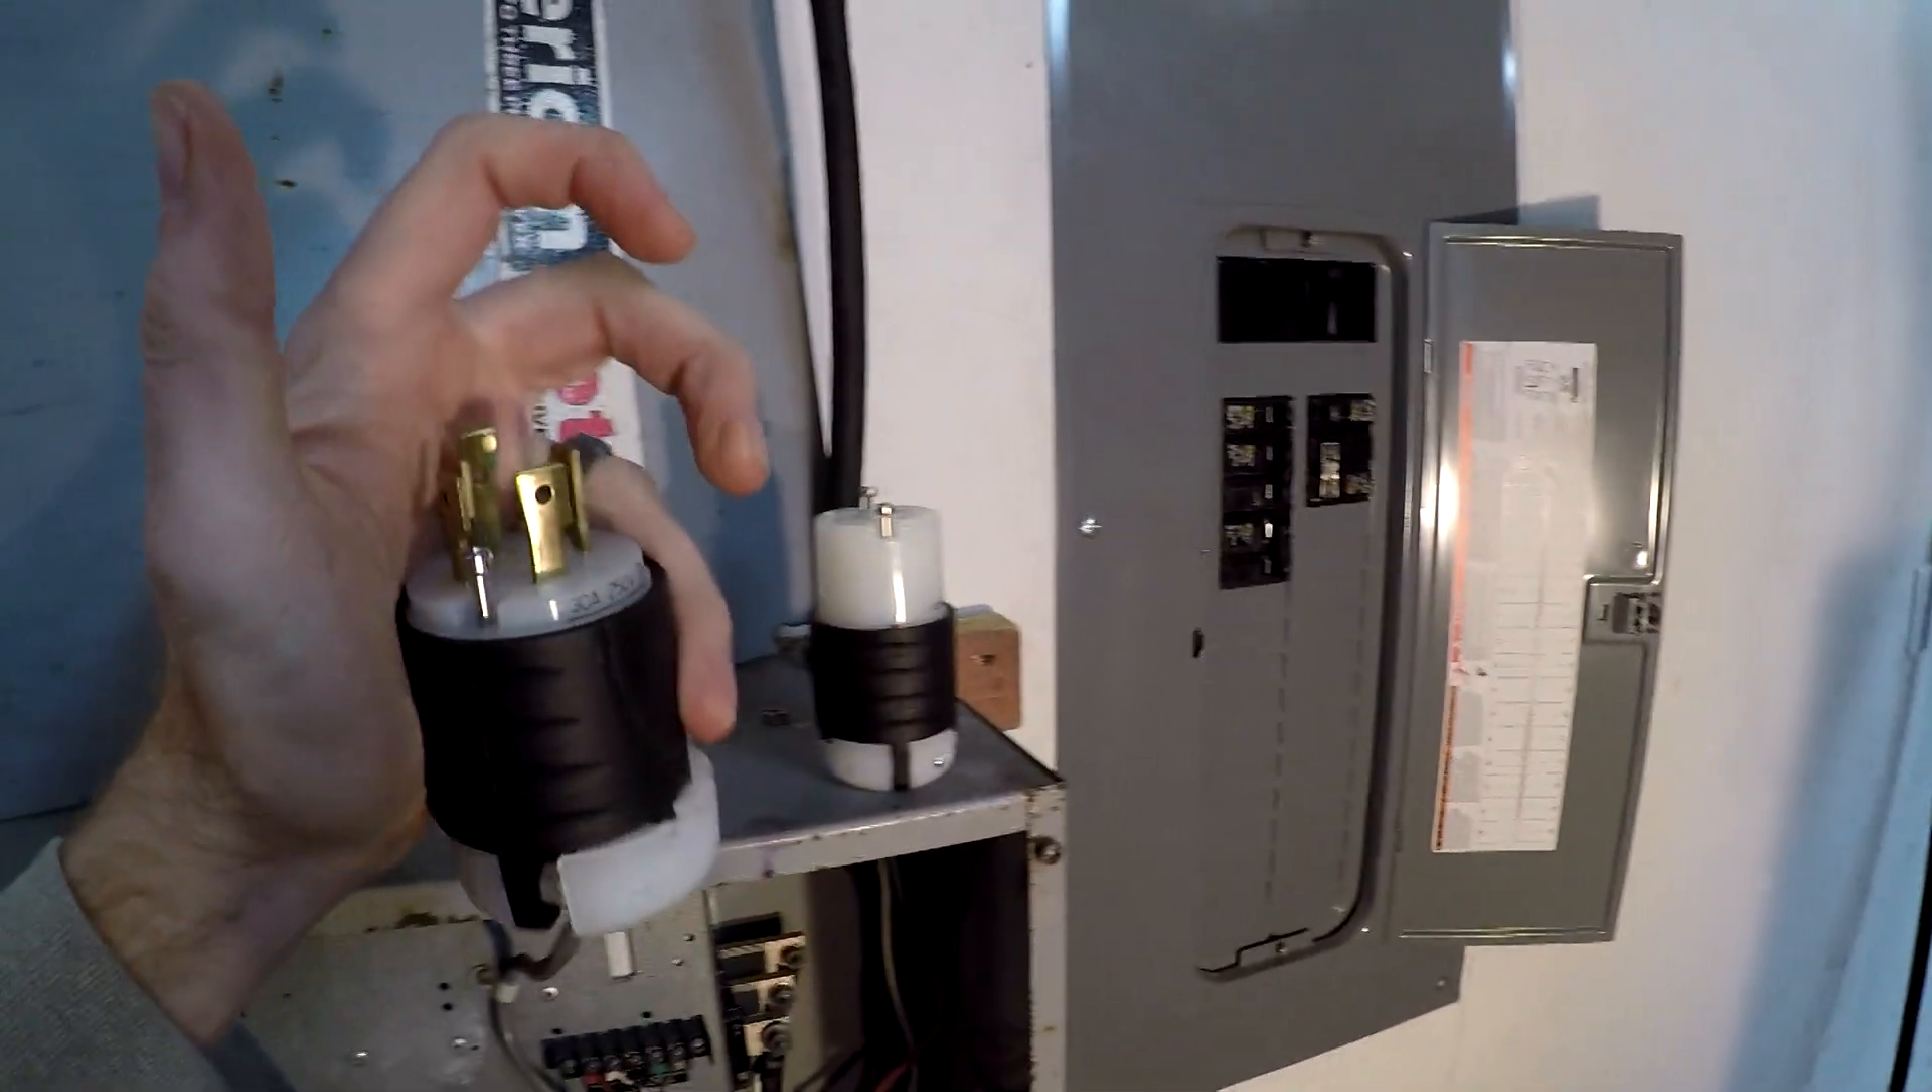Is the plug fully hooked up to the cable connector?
No.